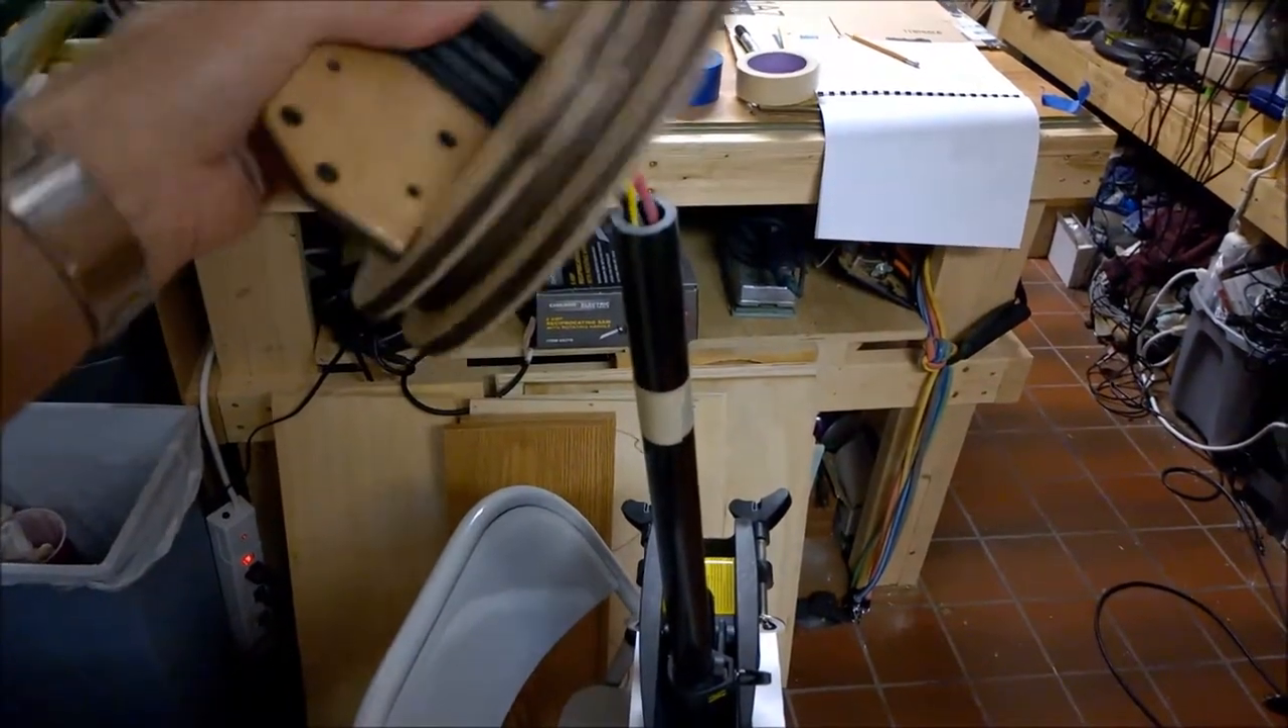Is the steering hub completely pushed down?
No.